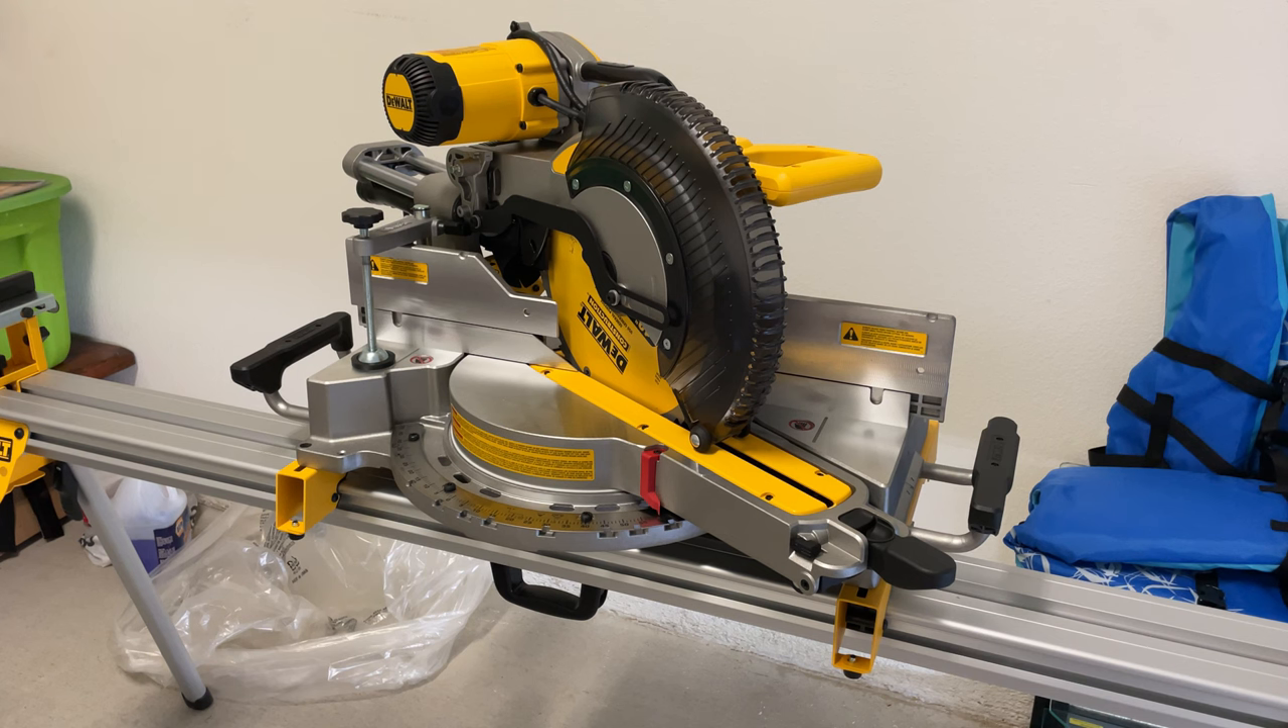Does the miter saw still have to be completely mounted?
No.